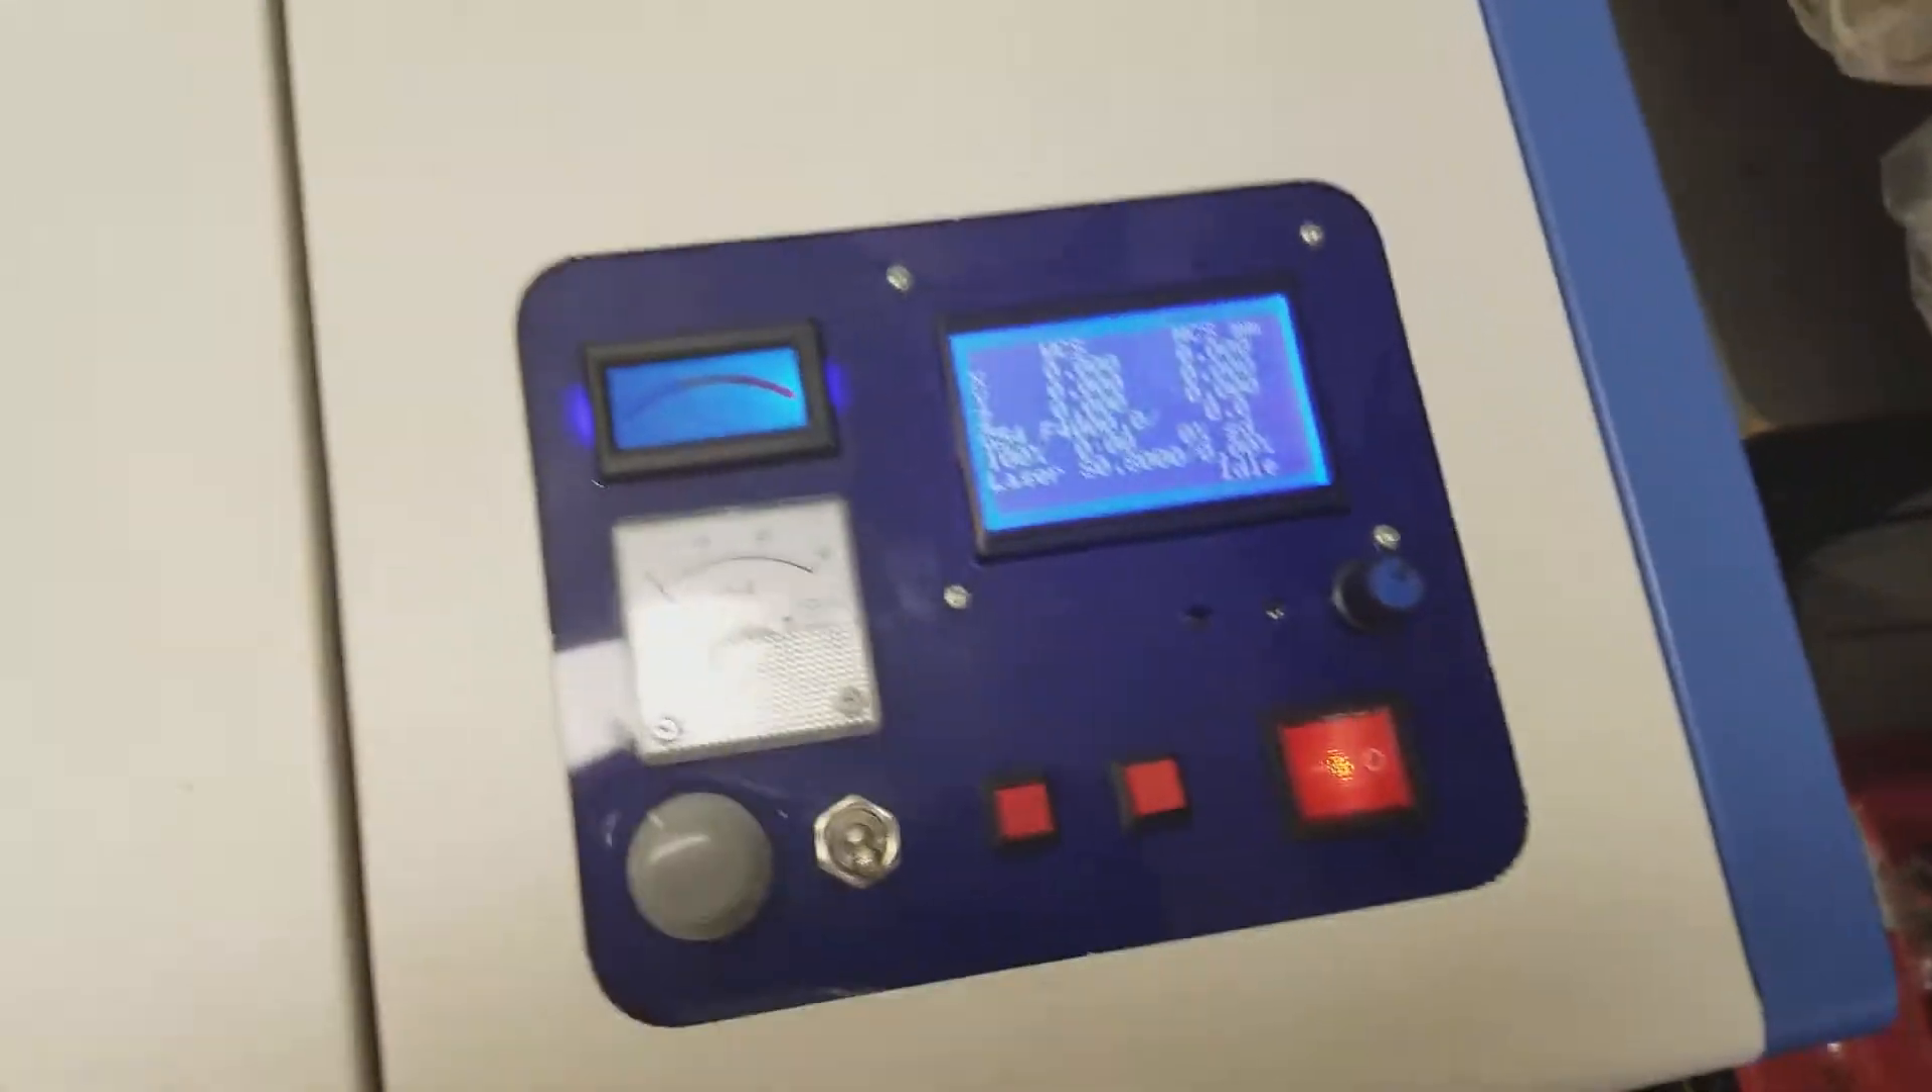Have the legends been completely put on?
No.